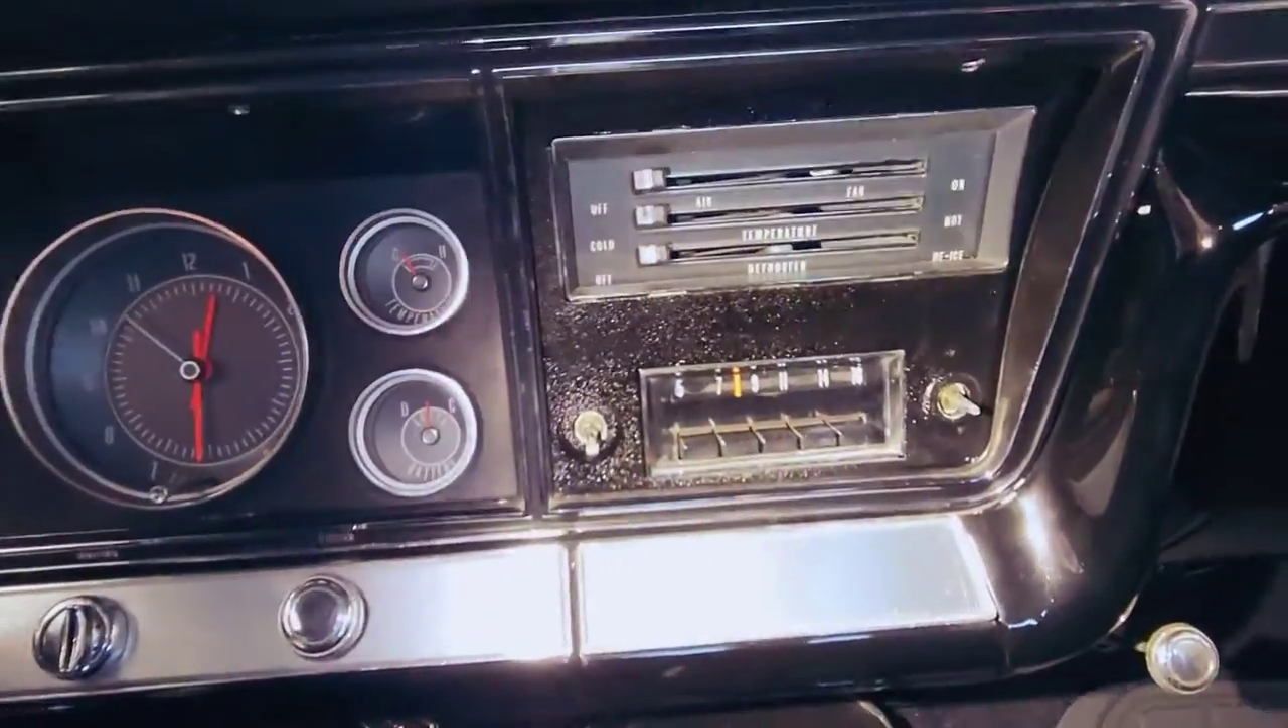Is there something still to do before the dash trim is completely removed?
Yes.